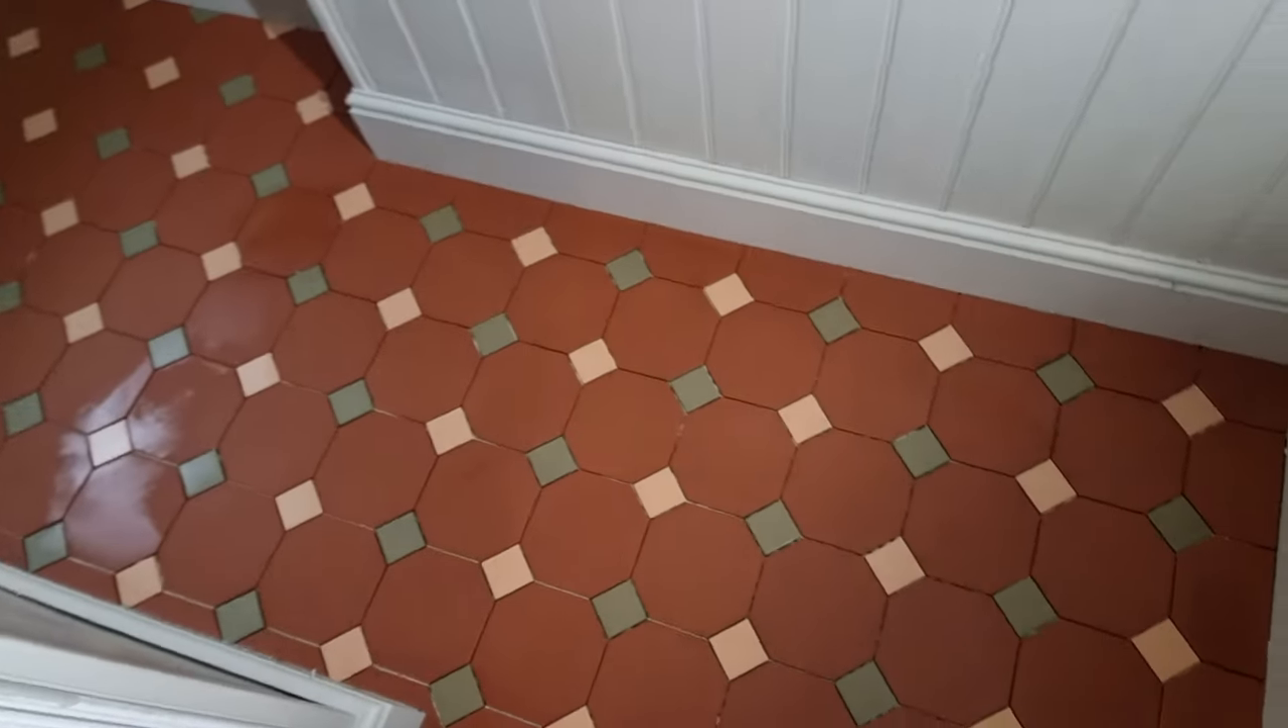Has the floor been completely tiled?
Yes.